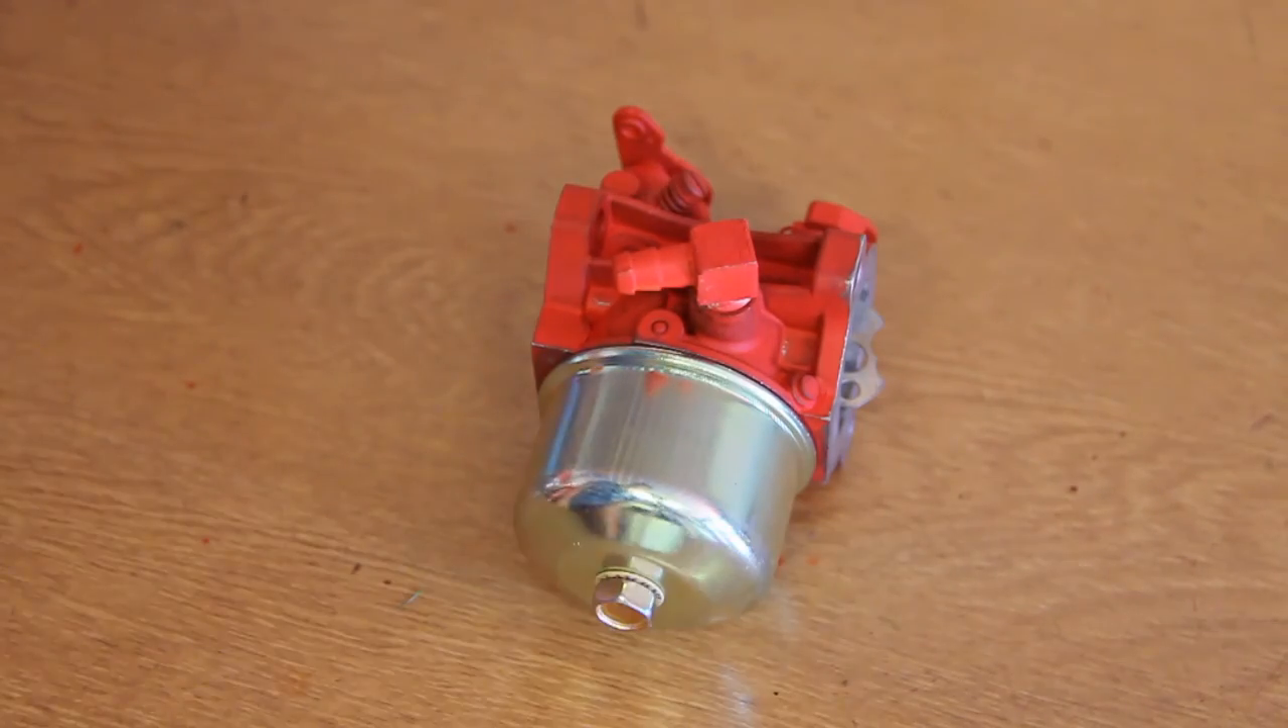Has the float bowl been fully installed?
Yes.